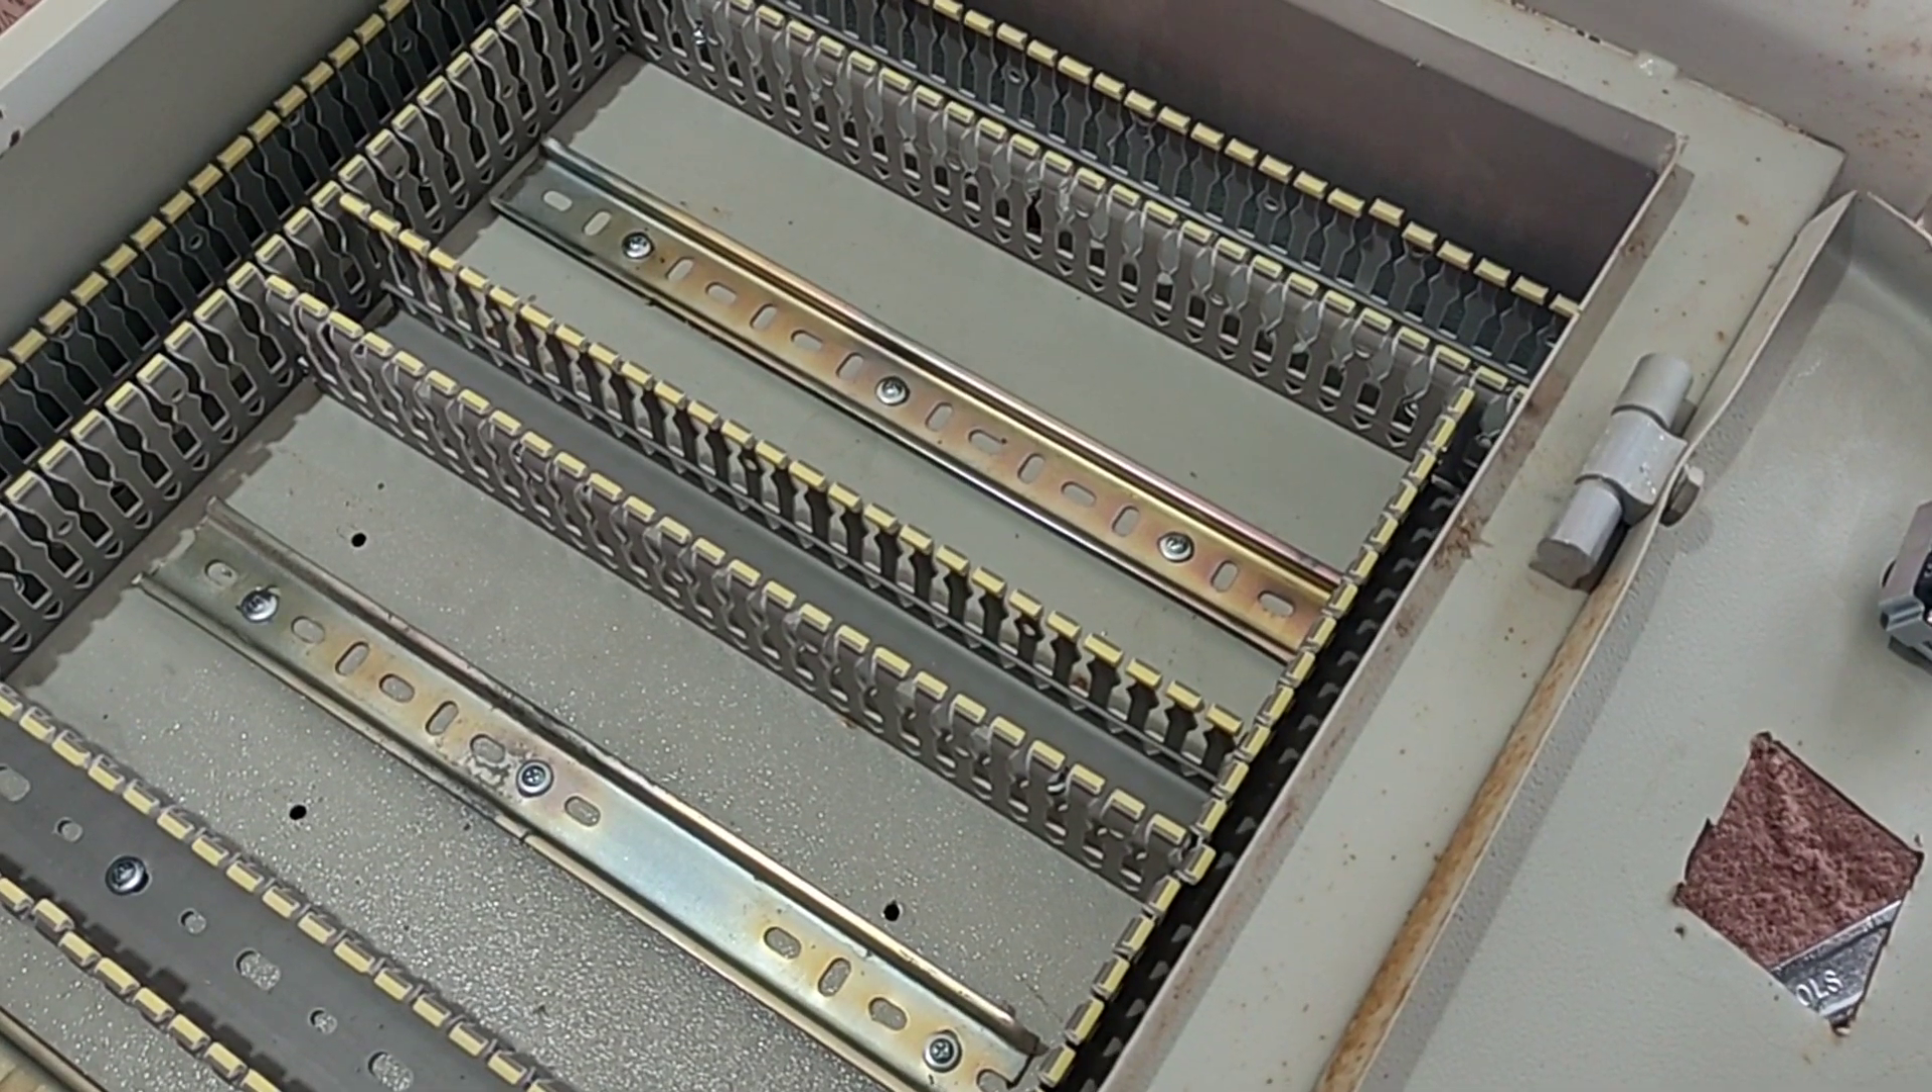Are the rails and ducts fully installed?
Yes.